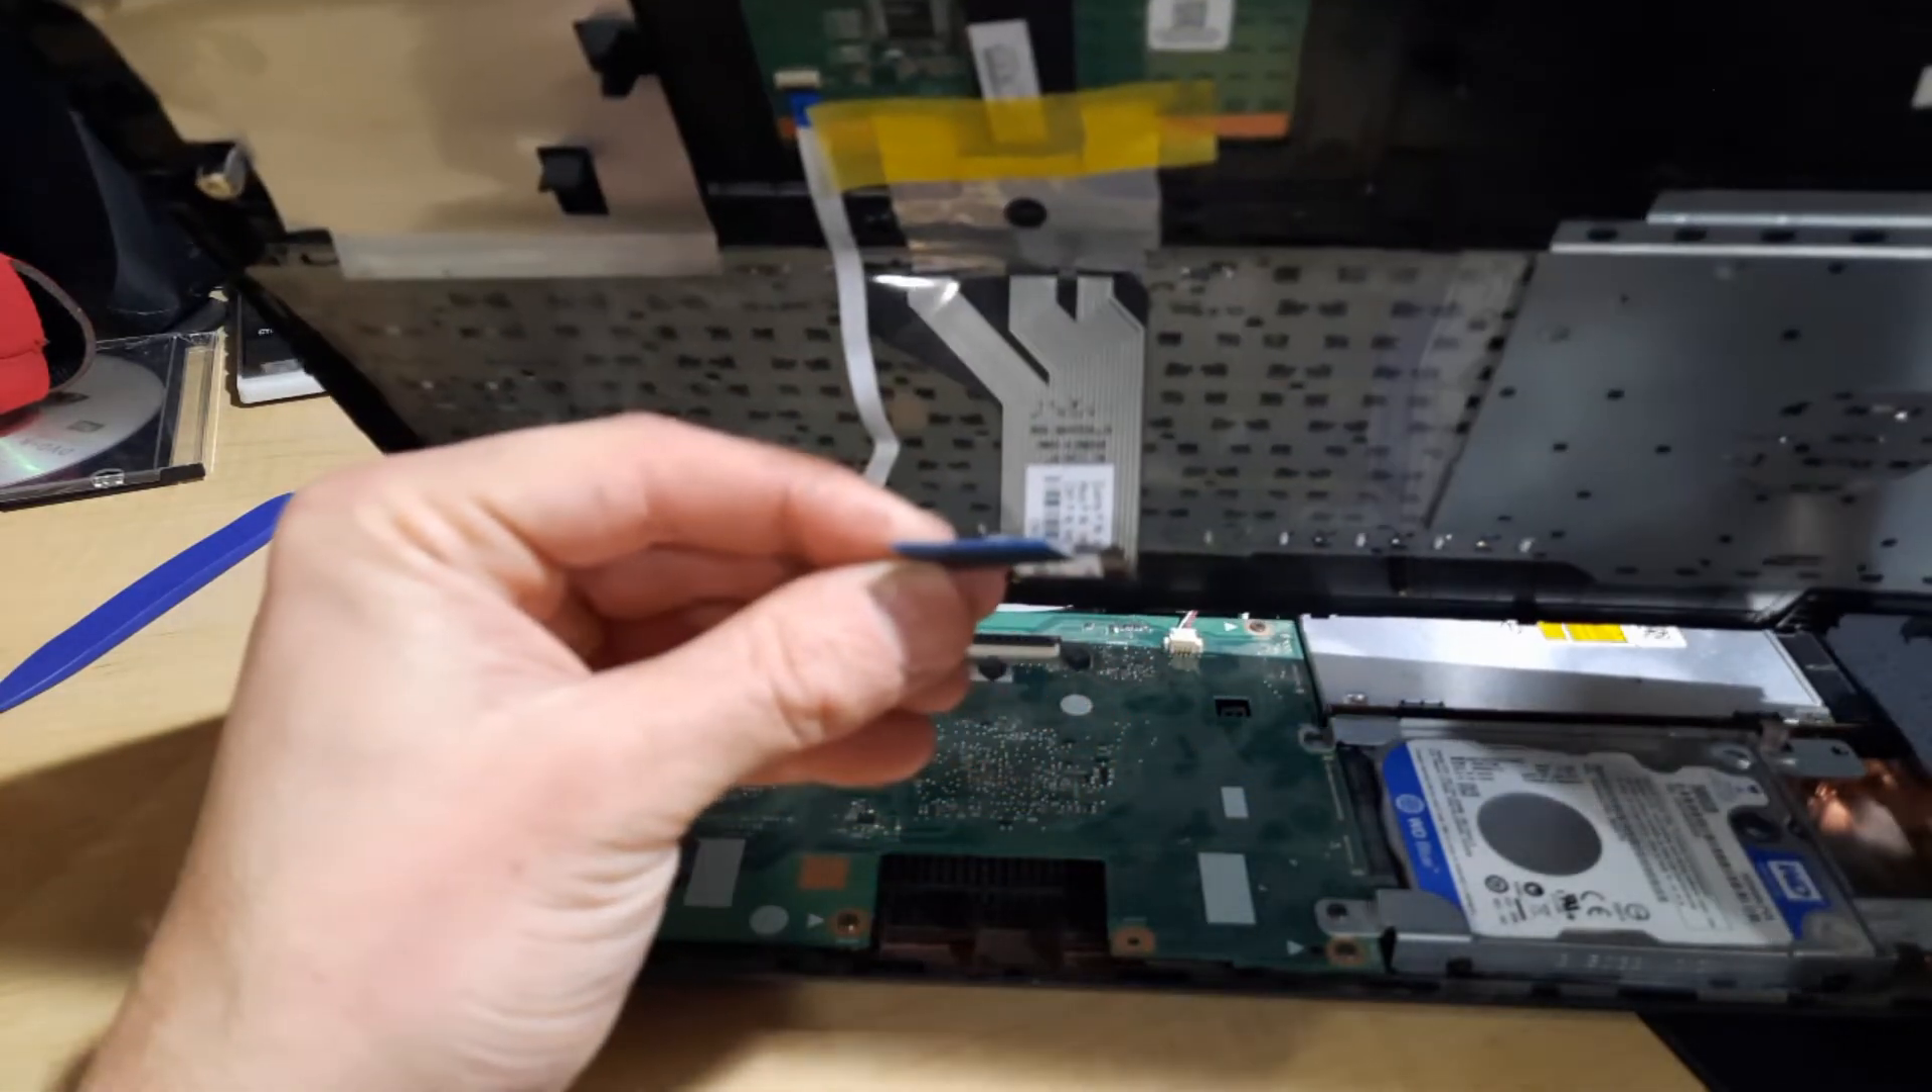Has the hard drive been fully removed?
No.